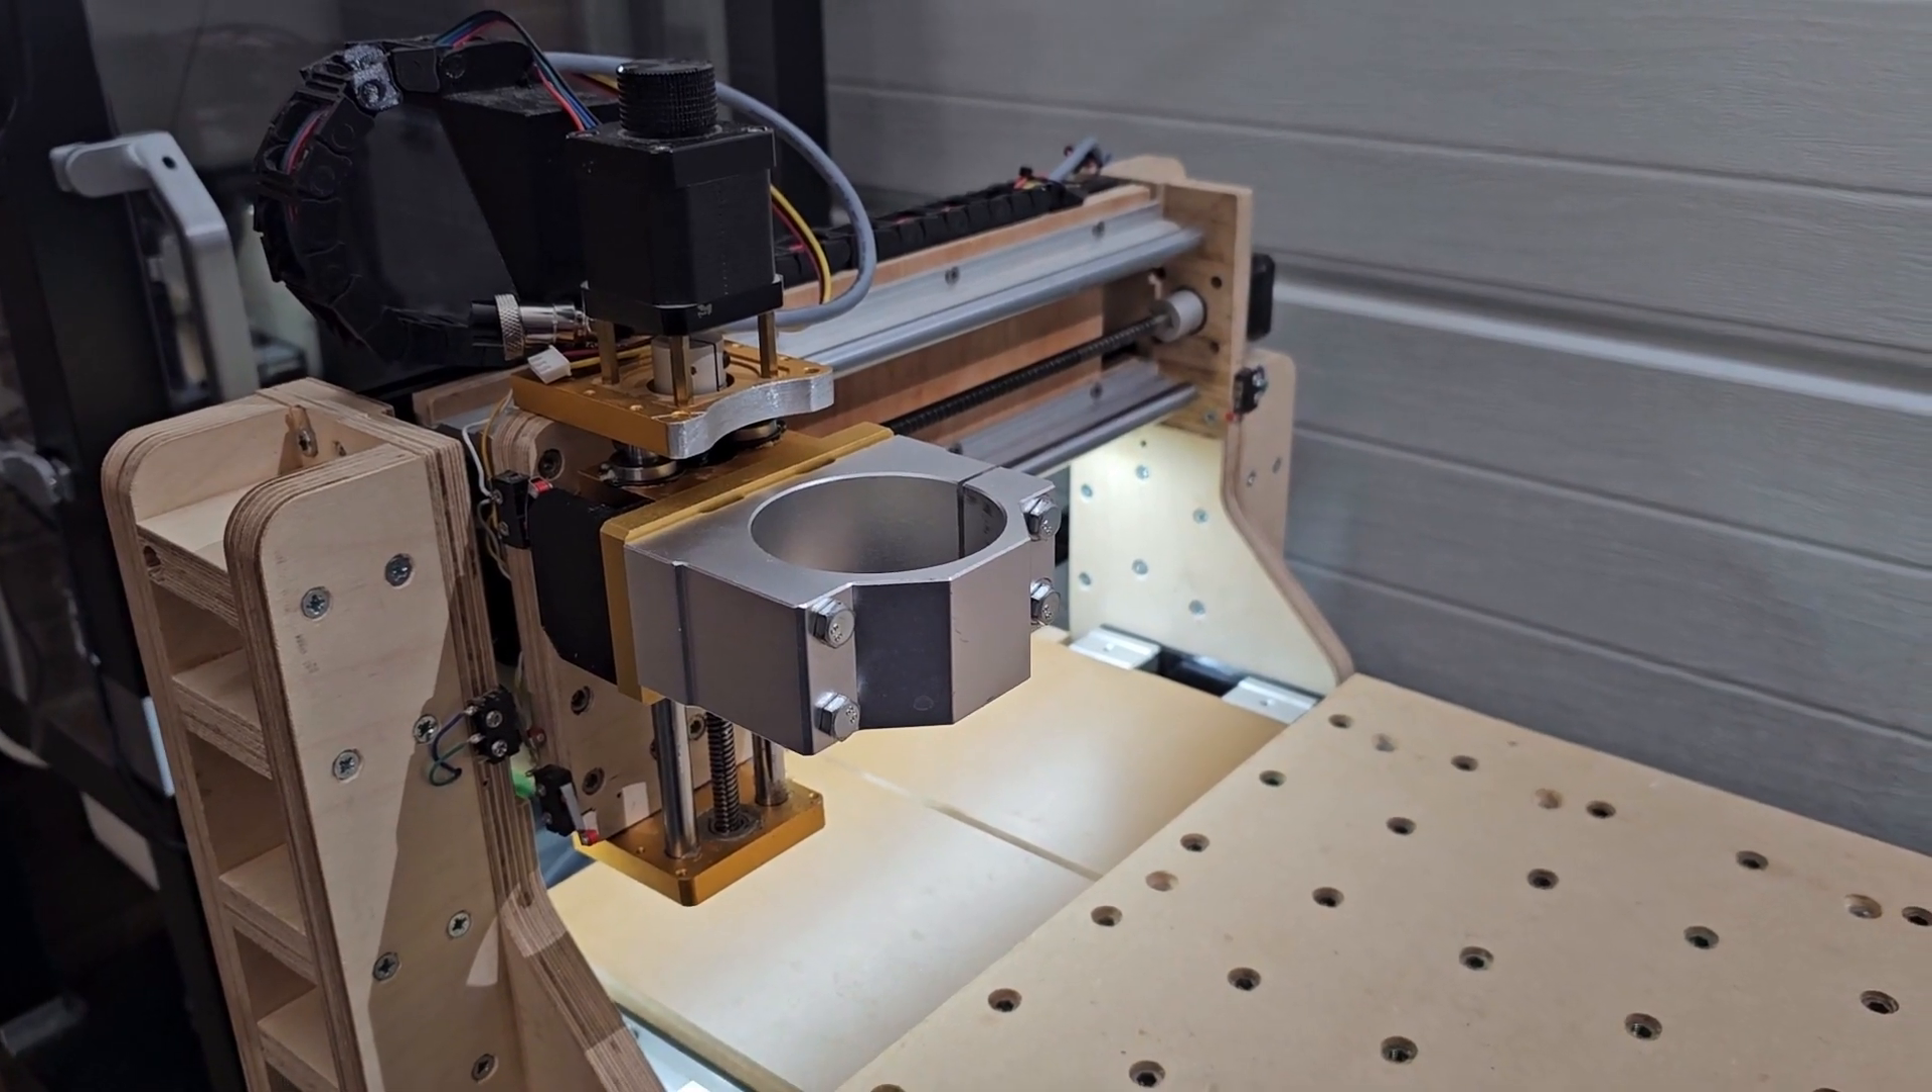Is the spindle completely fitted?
No.